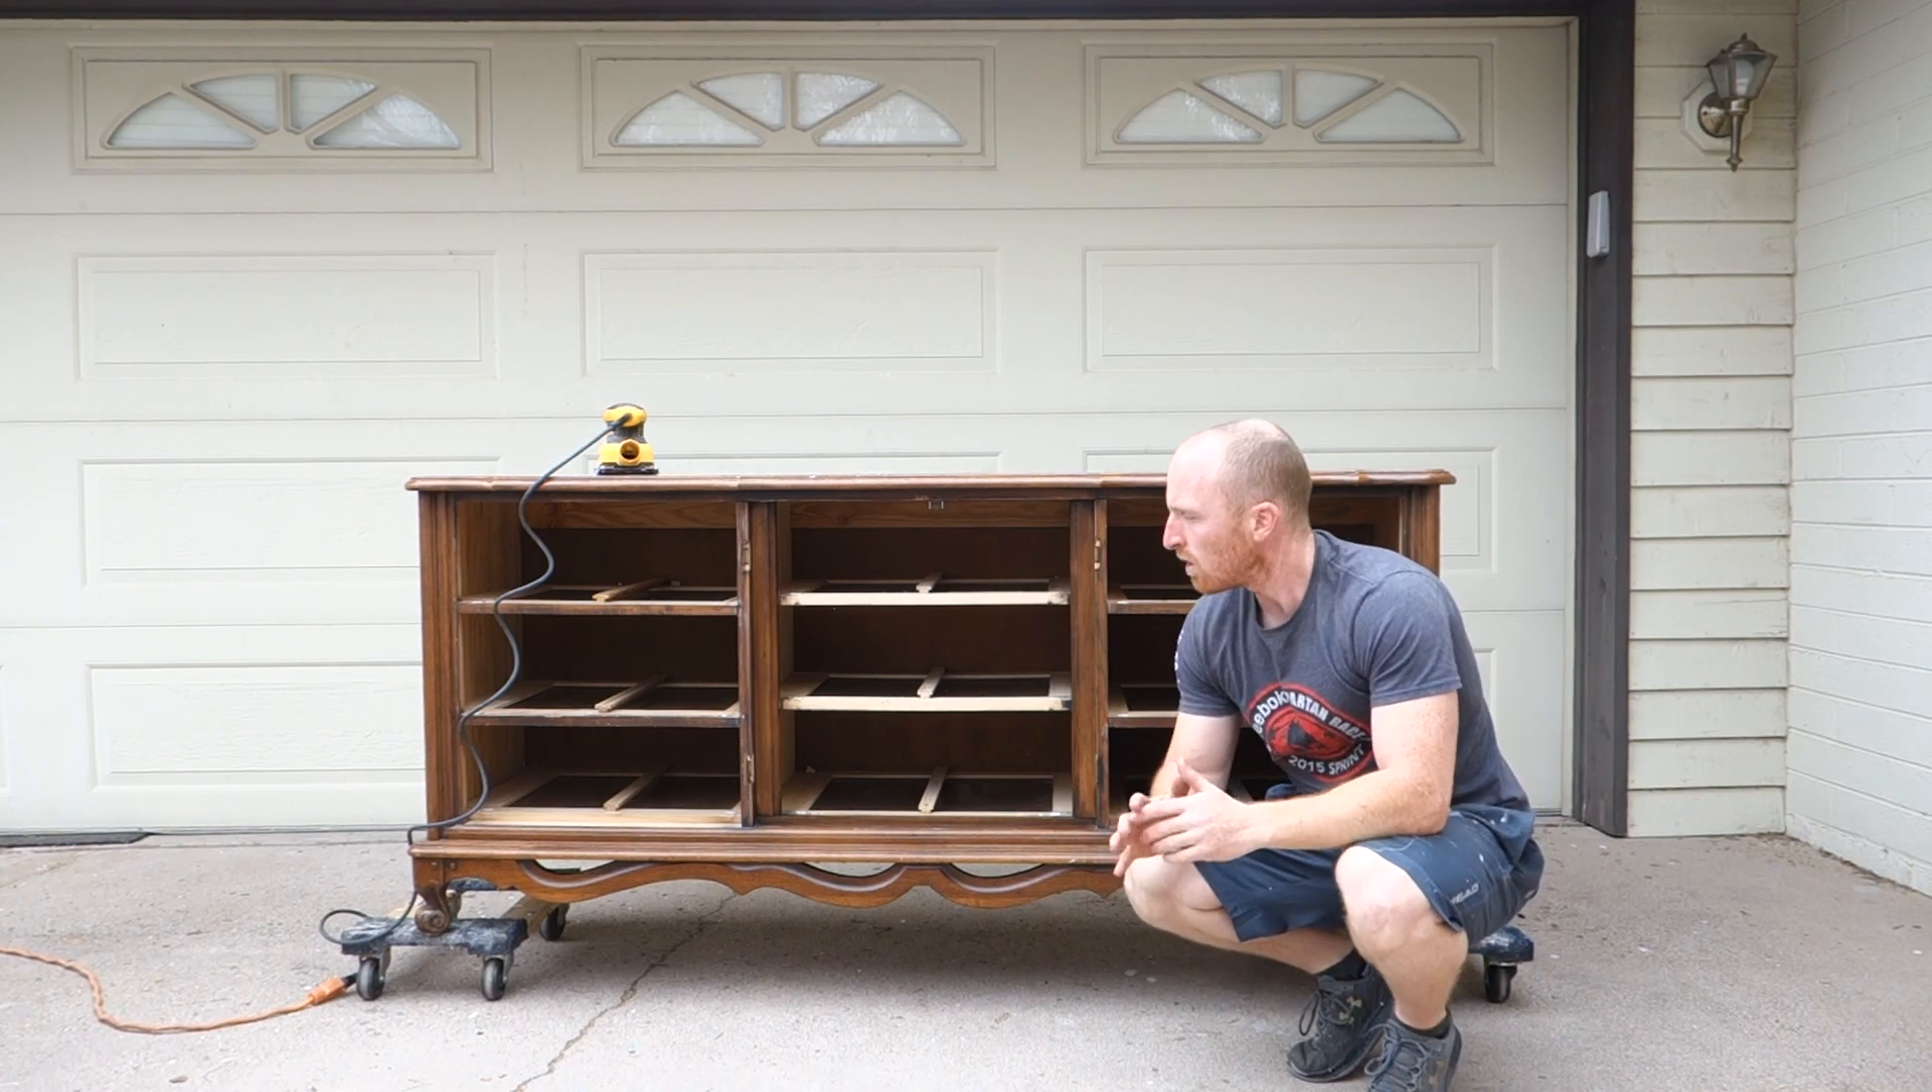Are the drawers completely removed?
Yes.